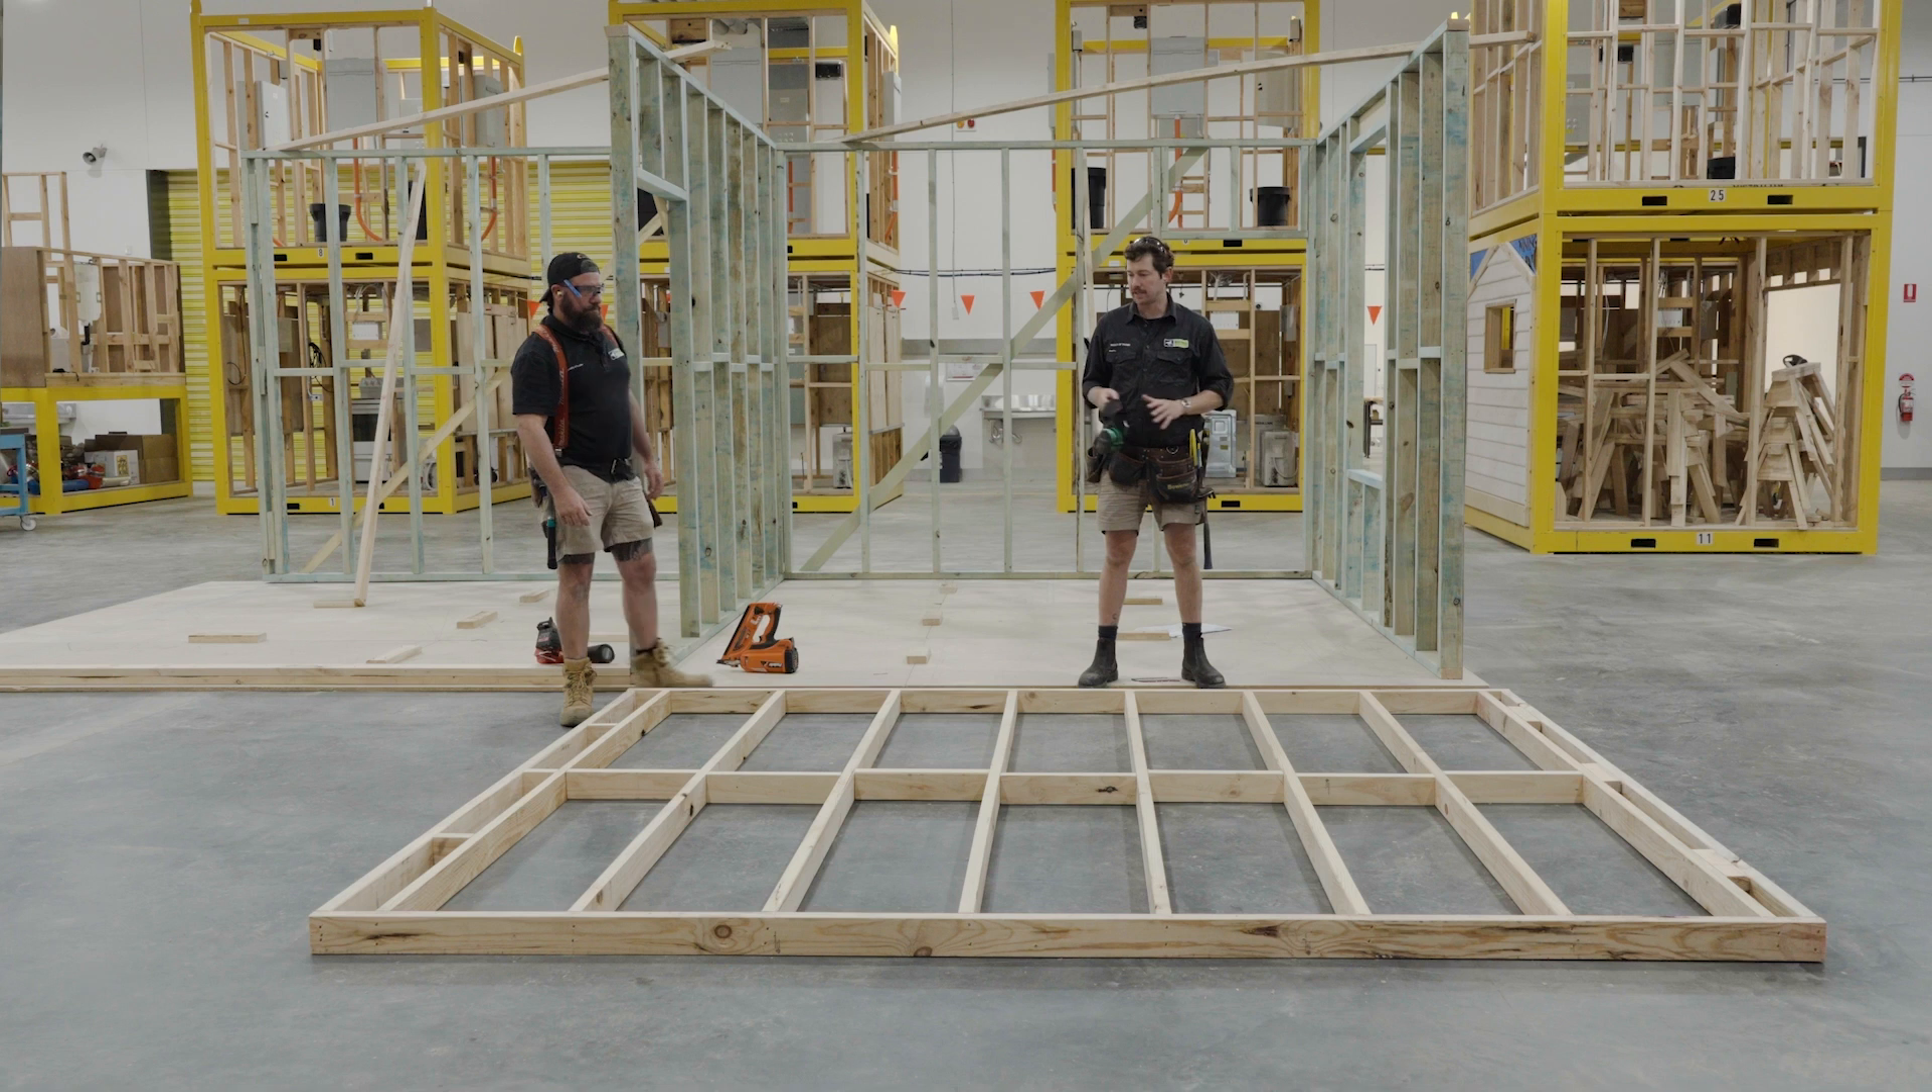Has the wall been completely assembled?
Yes.